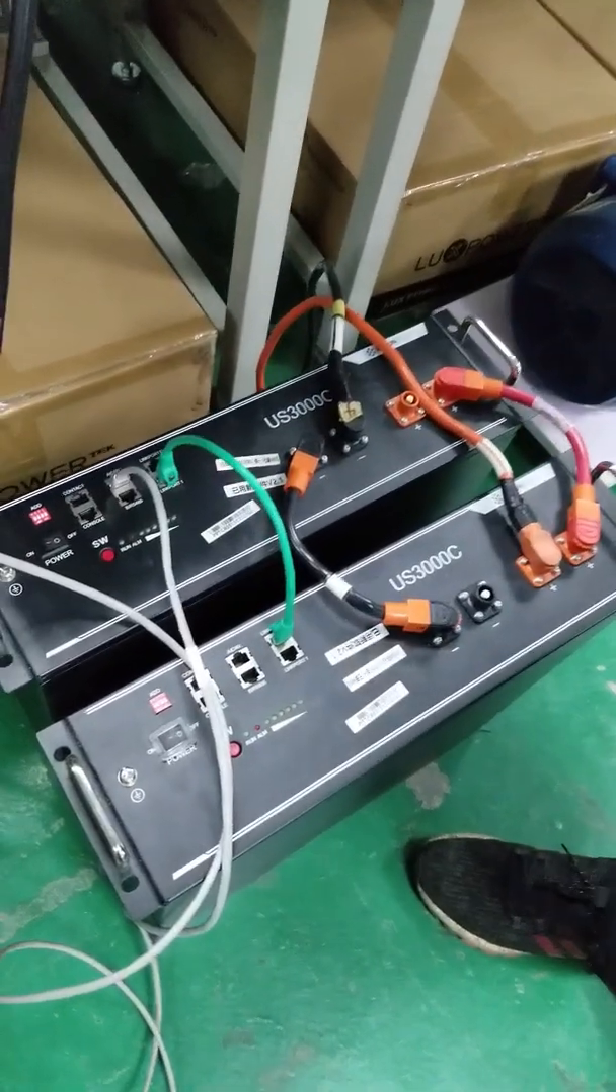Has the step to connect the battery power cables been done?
Yes.